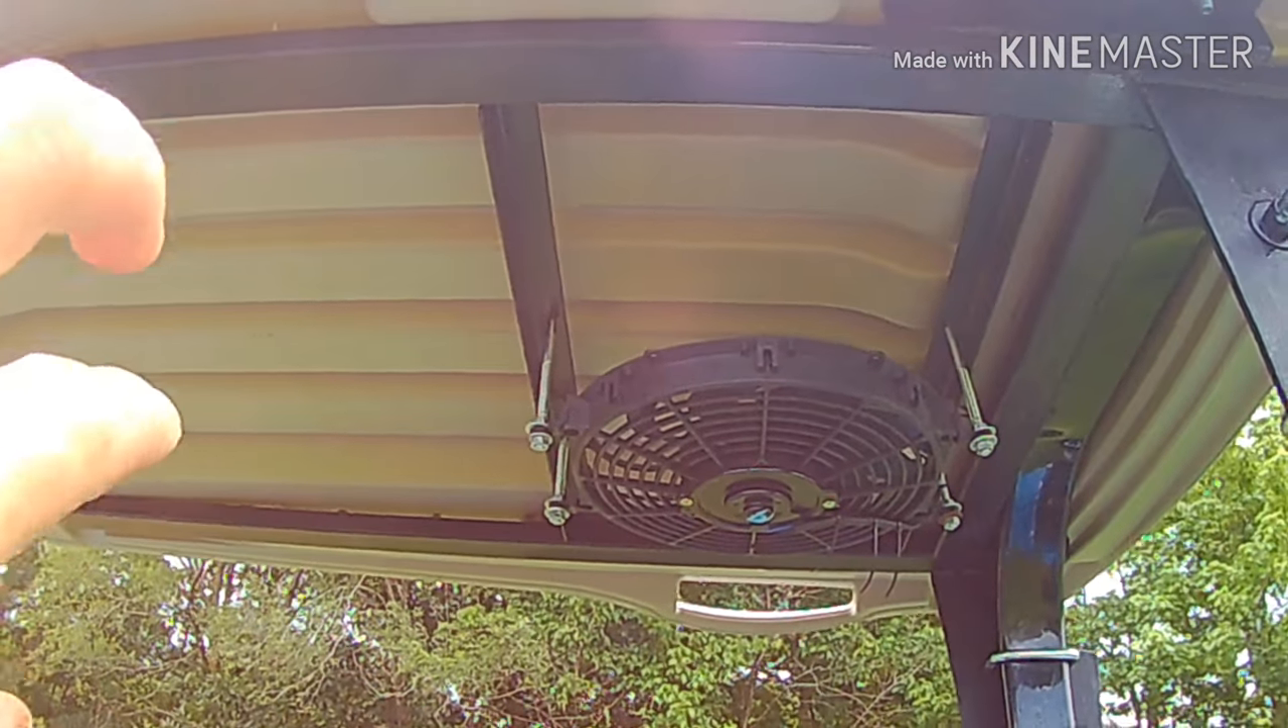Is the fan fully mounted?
Yes.